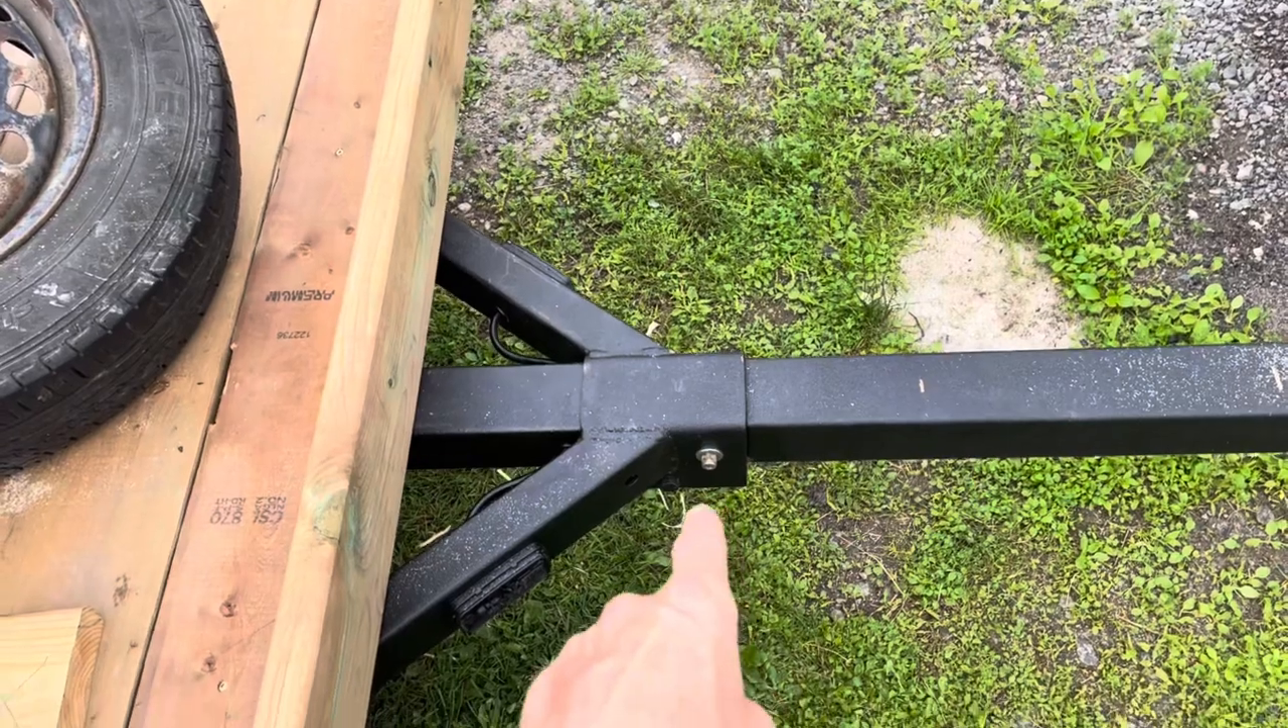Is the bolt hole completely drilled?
Yes.